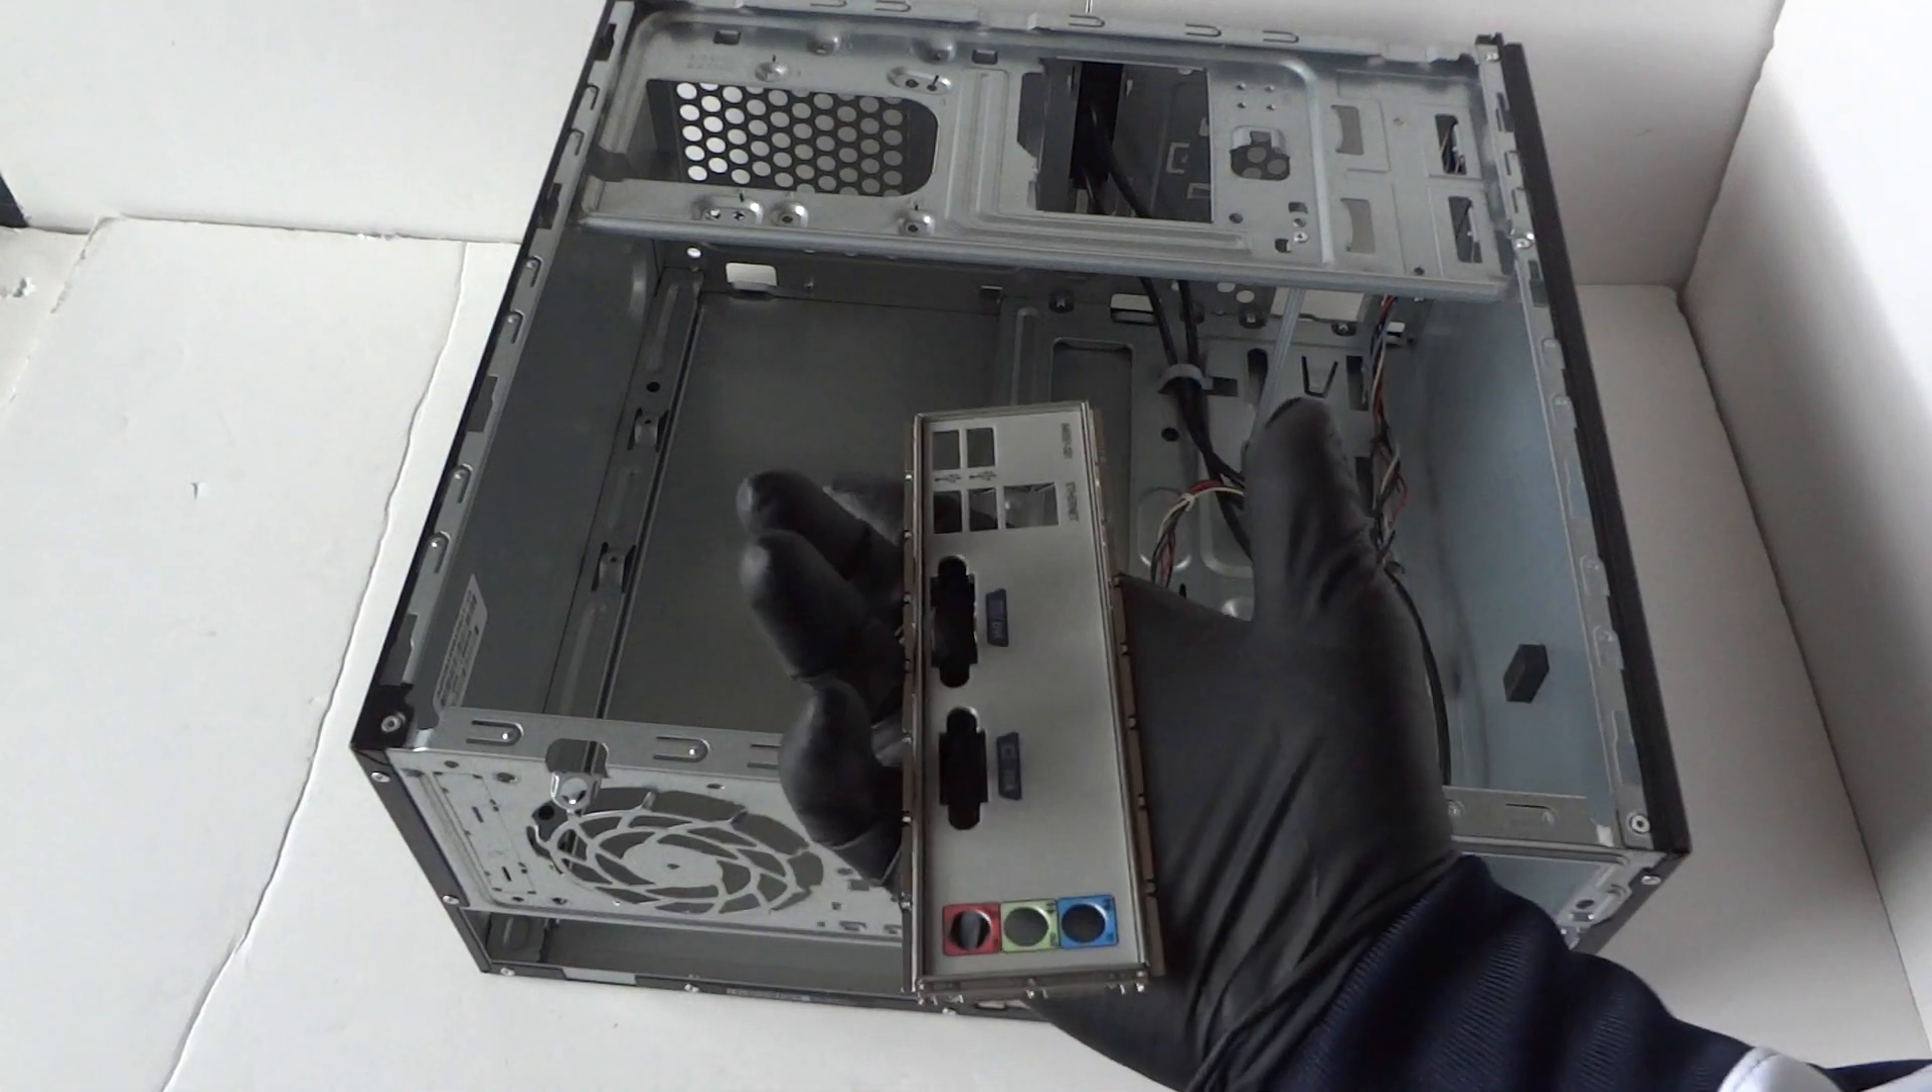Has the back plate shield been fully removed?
Yes.